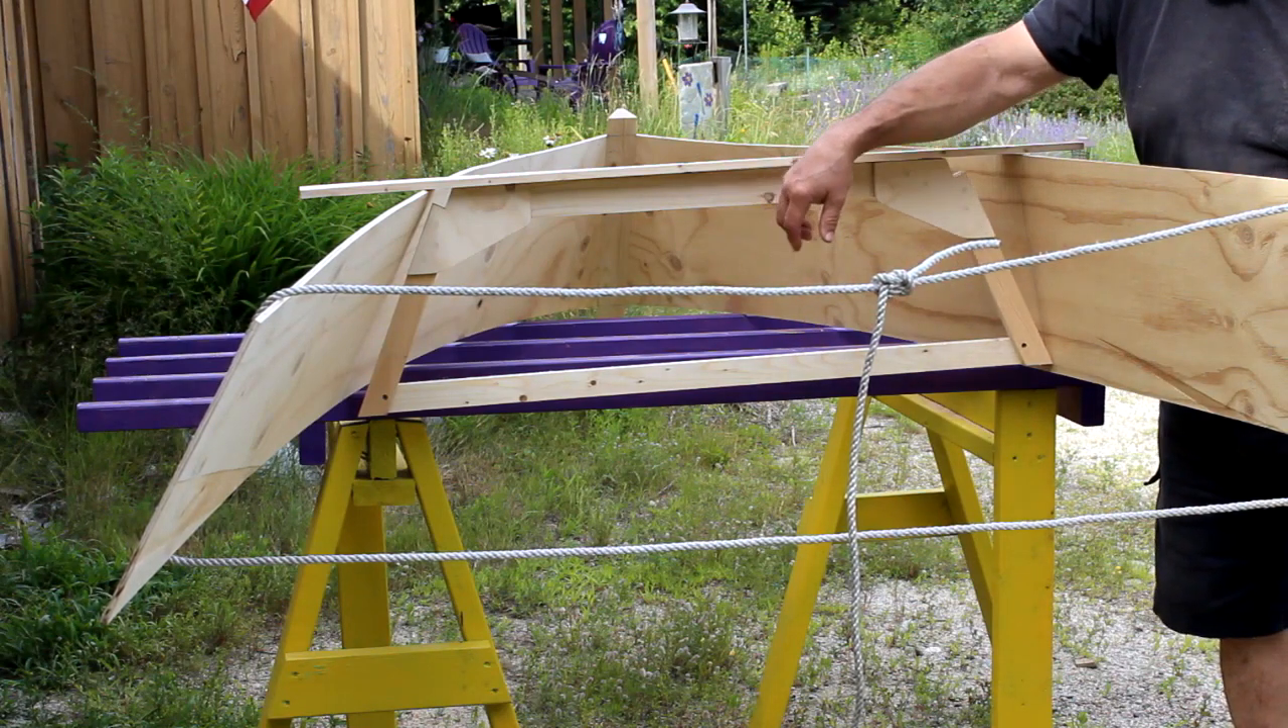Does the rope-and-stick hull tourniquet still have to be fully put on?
Yes.